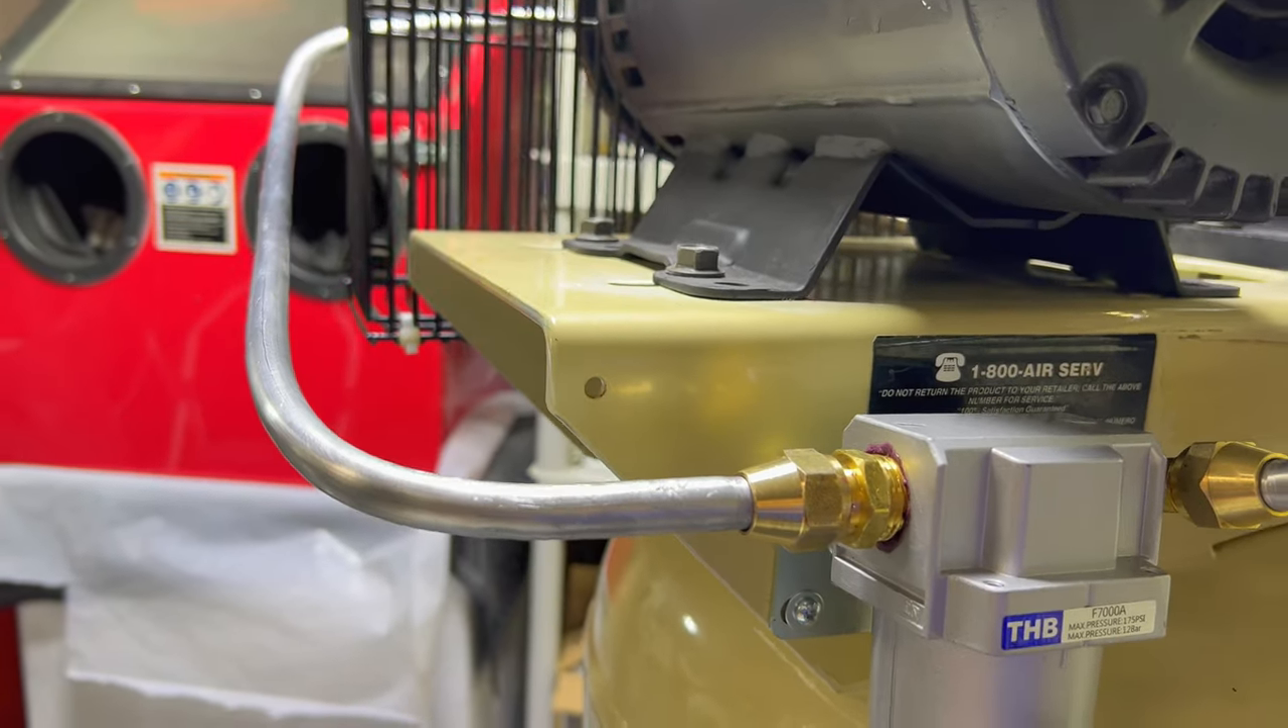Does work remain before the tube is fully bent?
No.